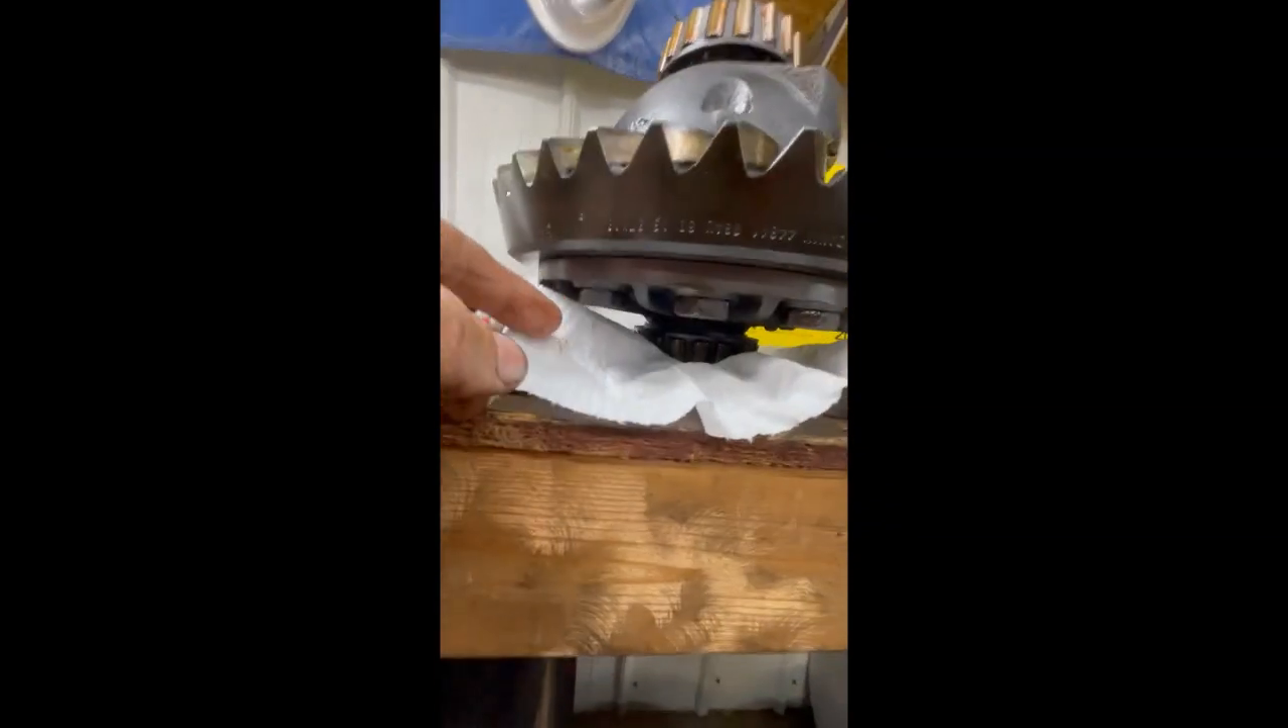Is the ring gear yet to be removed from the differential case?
Yes.